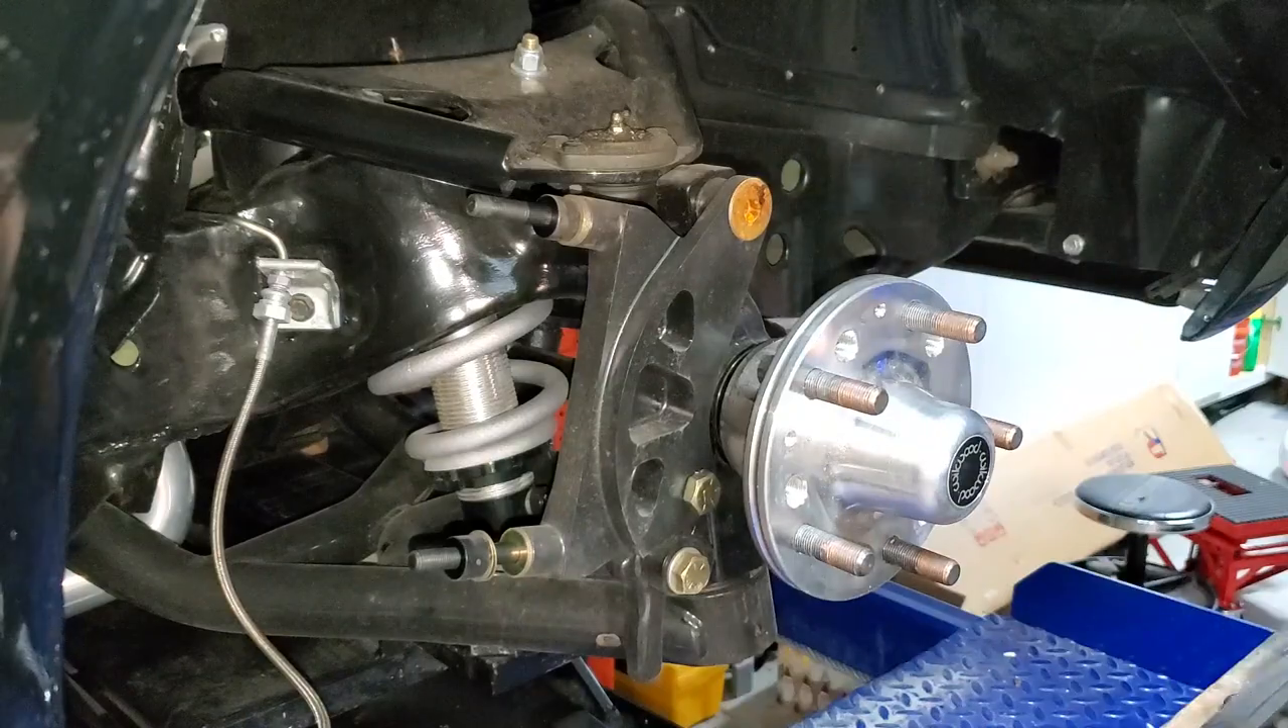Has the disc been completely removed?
Yes.